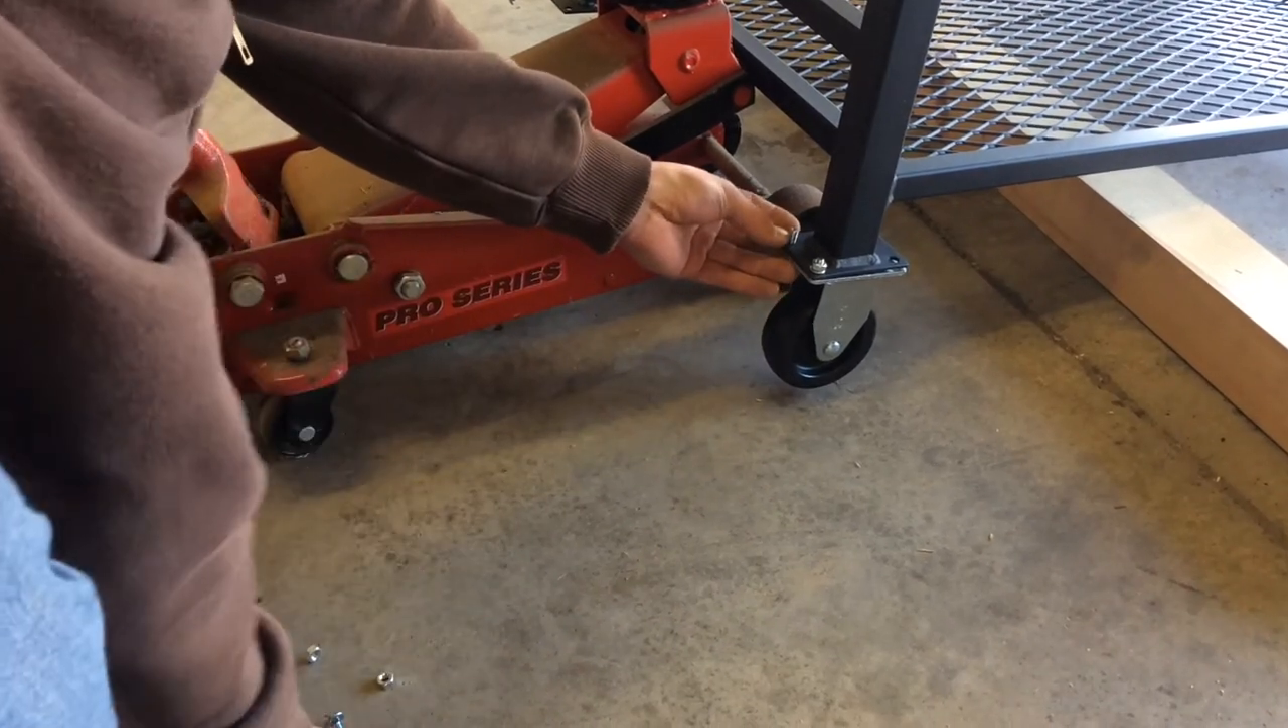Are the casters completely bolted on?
No.